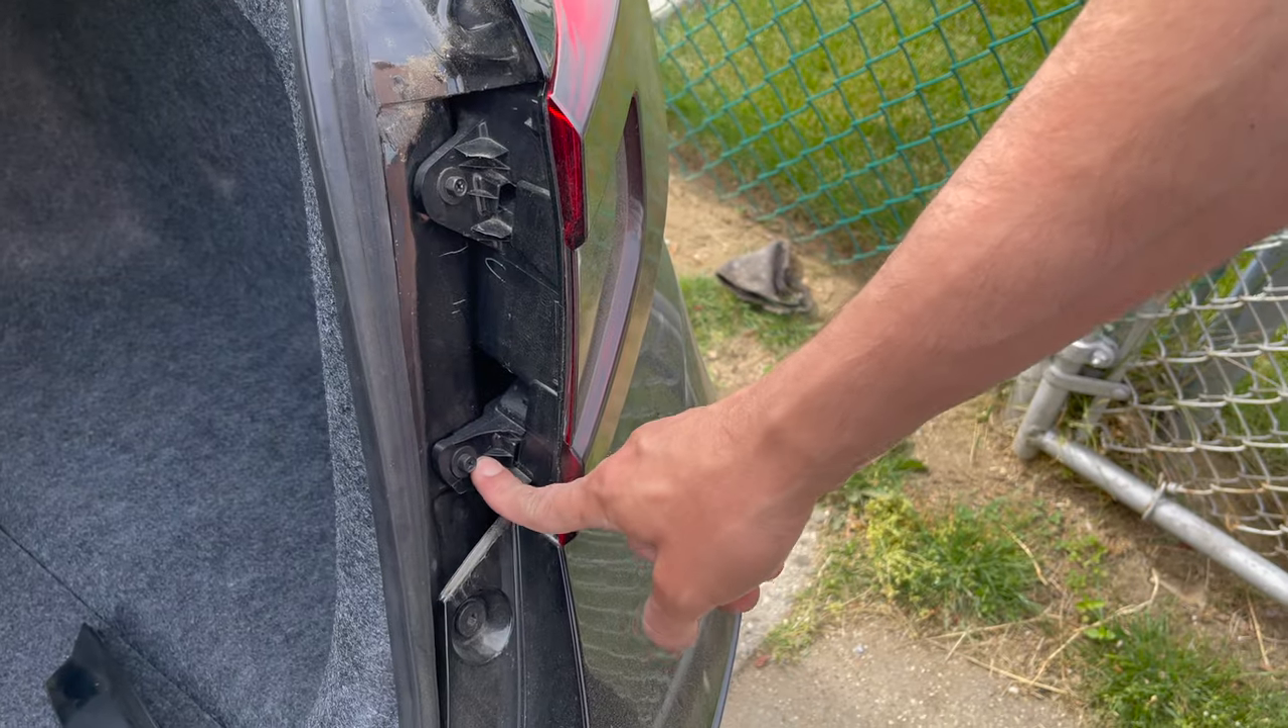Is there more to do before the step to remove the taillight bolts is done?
Yes.